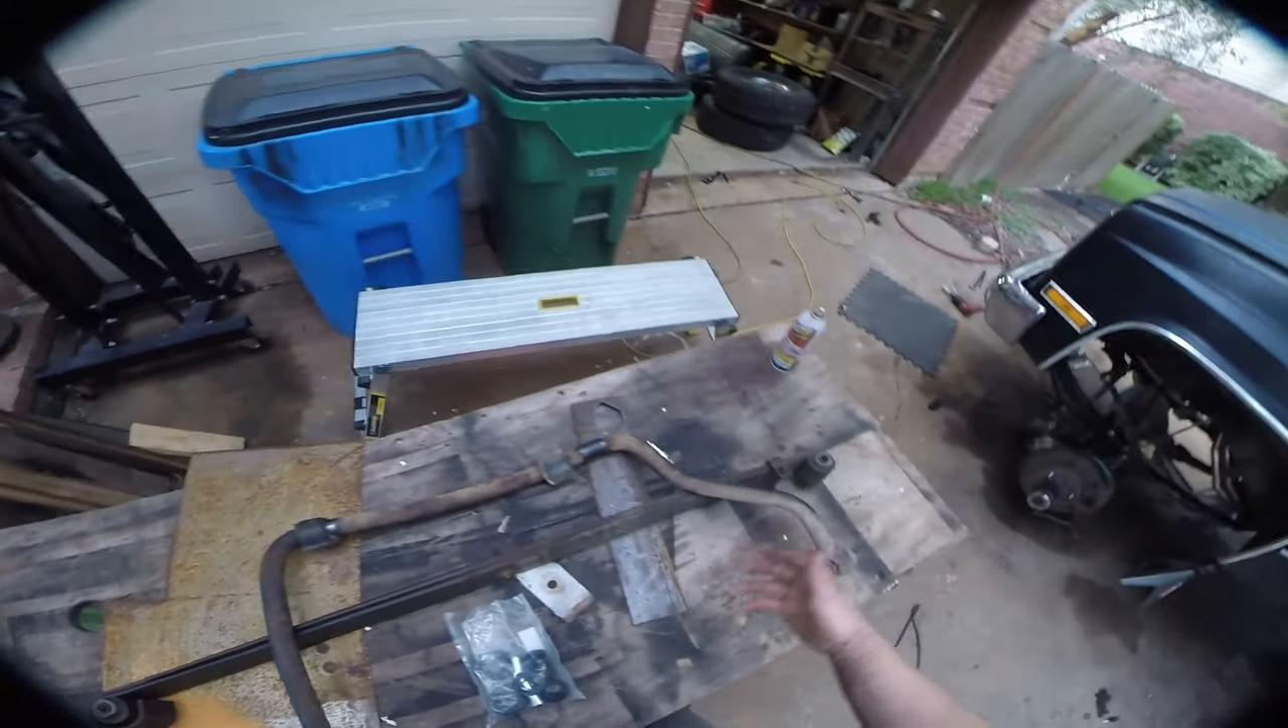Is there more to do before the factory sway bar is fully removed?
No.